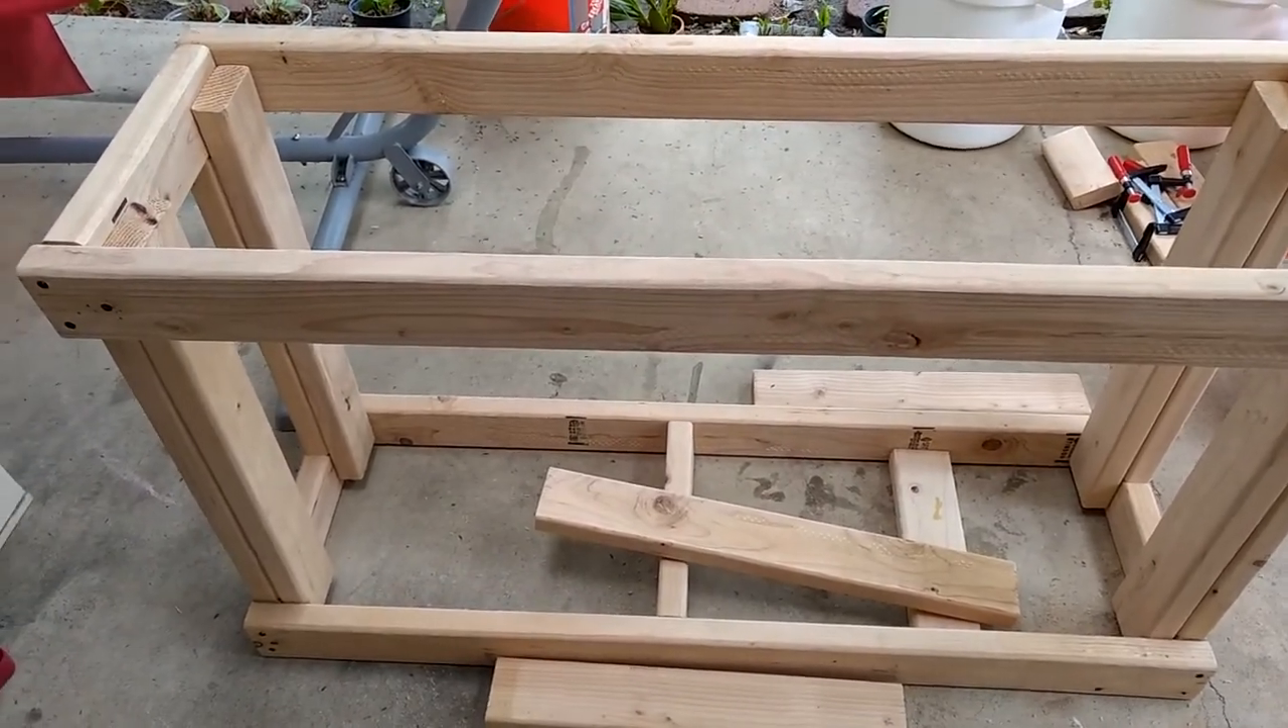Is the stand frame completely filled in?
No.